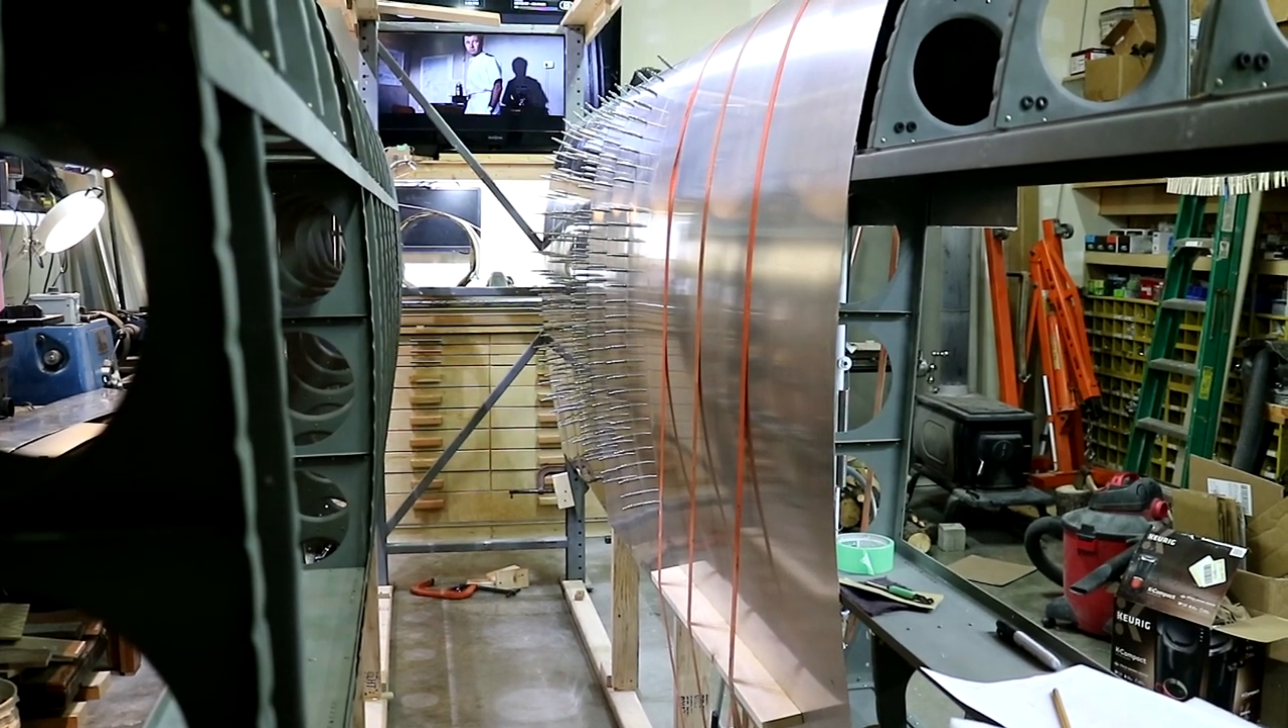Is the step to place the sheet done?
Yes.